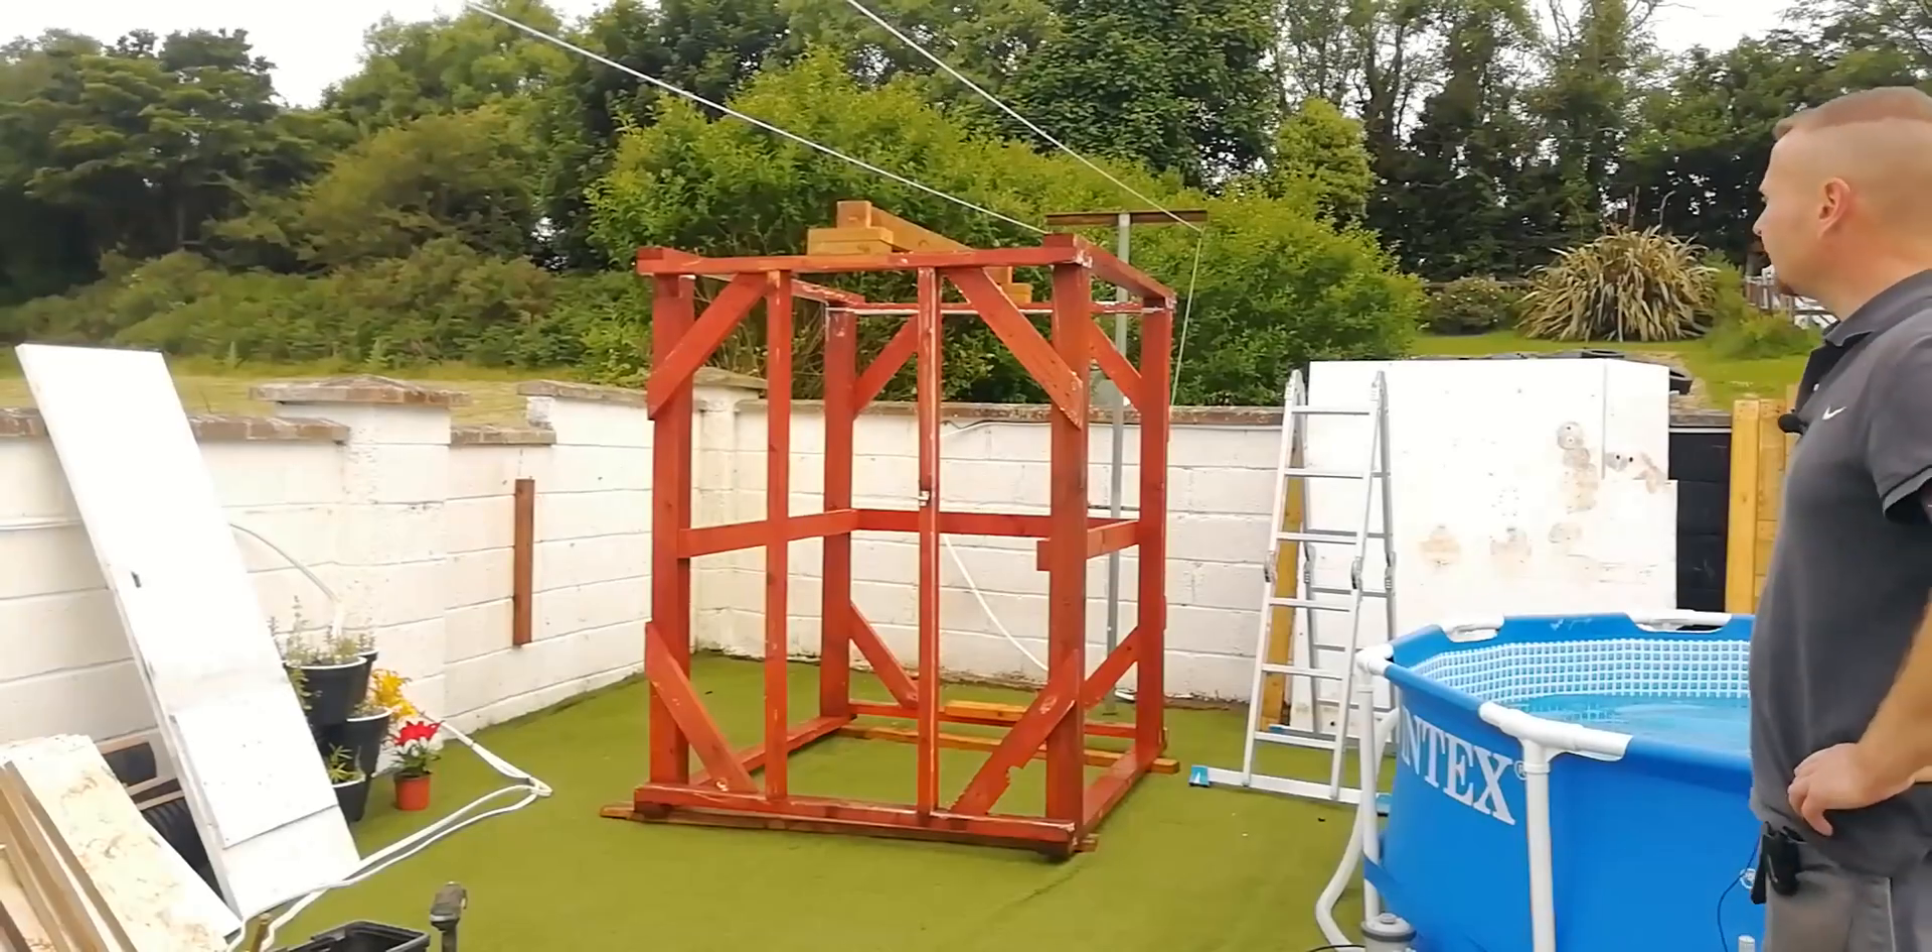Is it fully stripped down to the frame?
Yes.